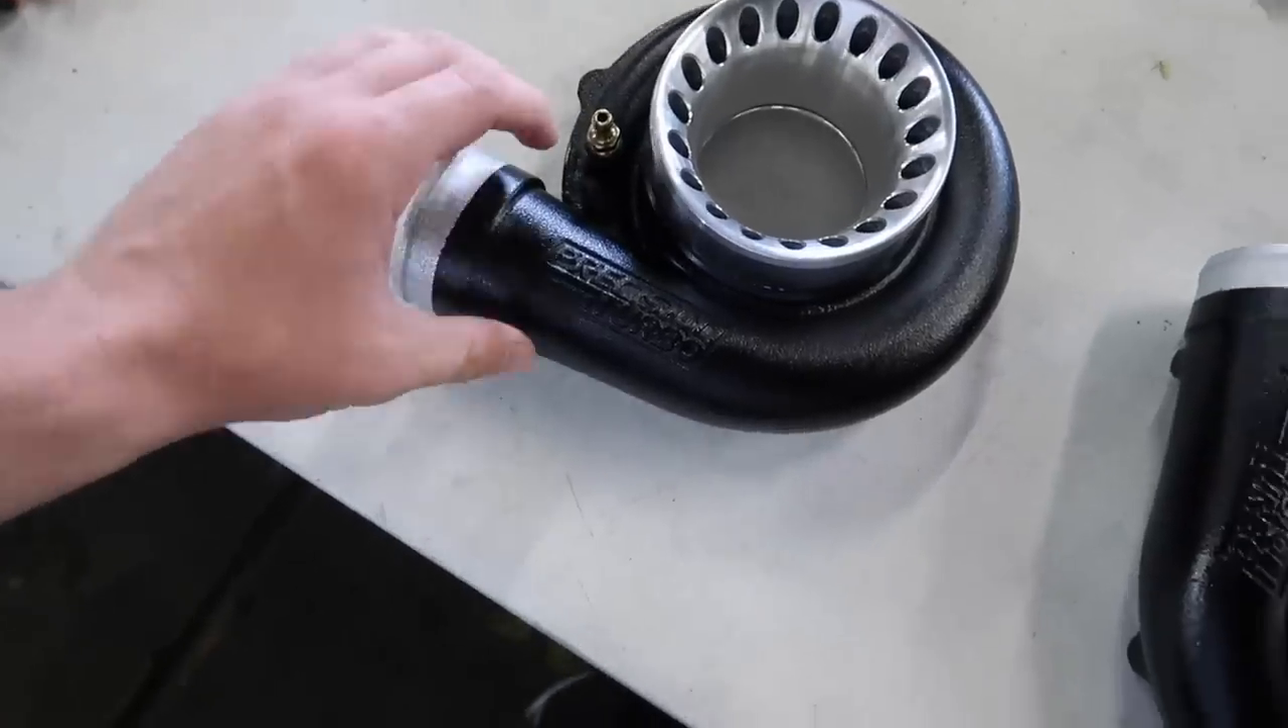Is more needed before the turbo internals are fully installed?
Yes.